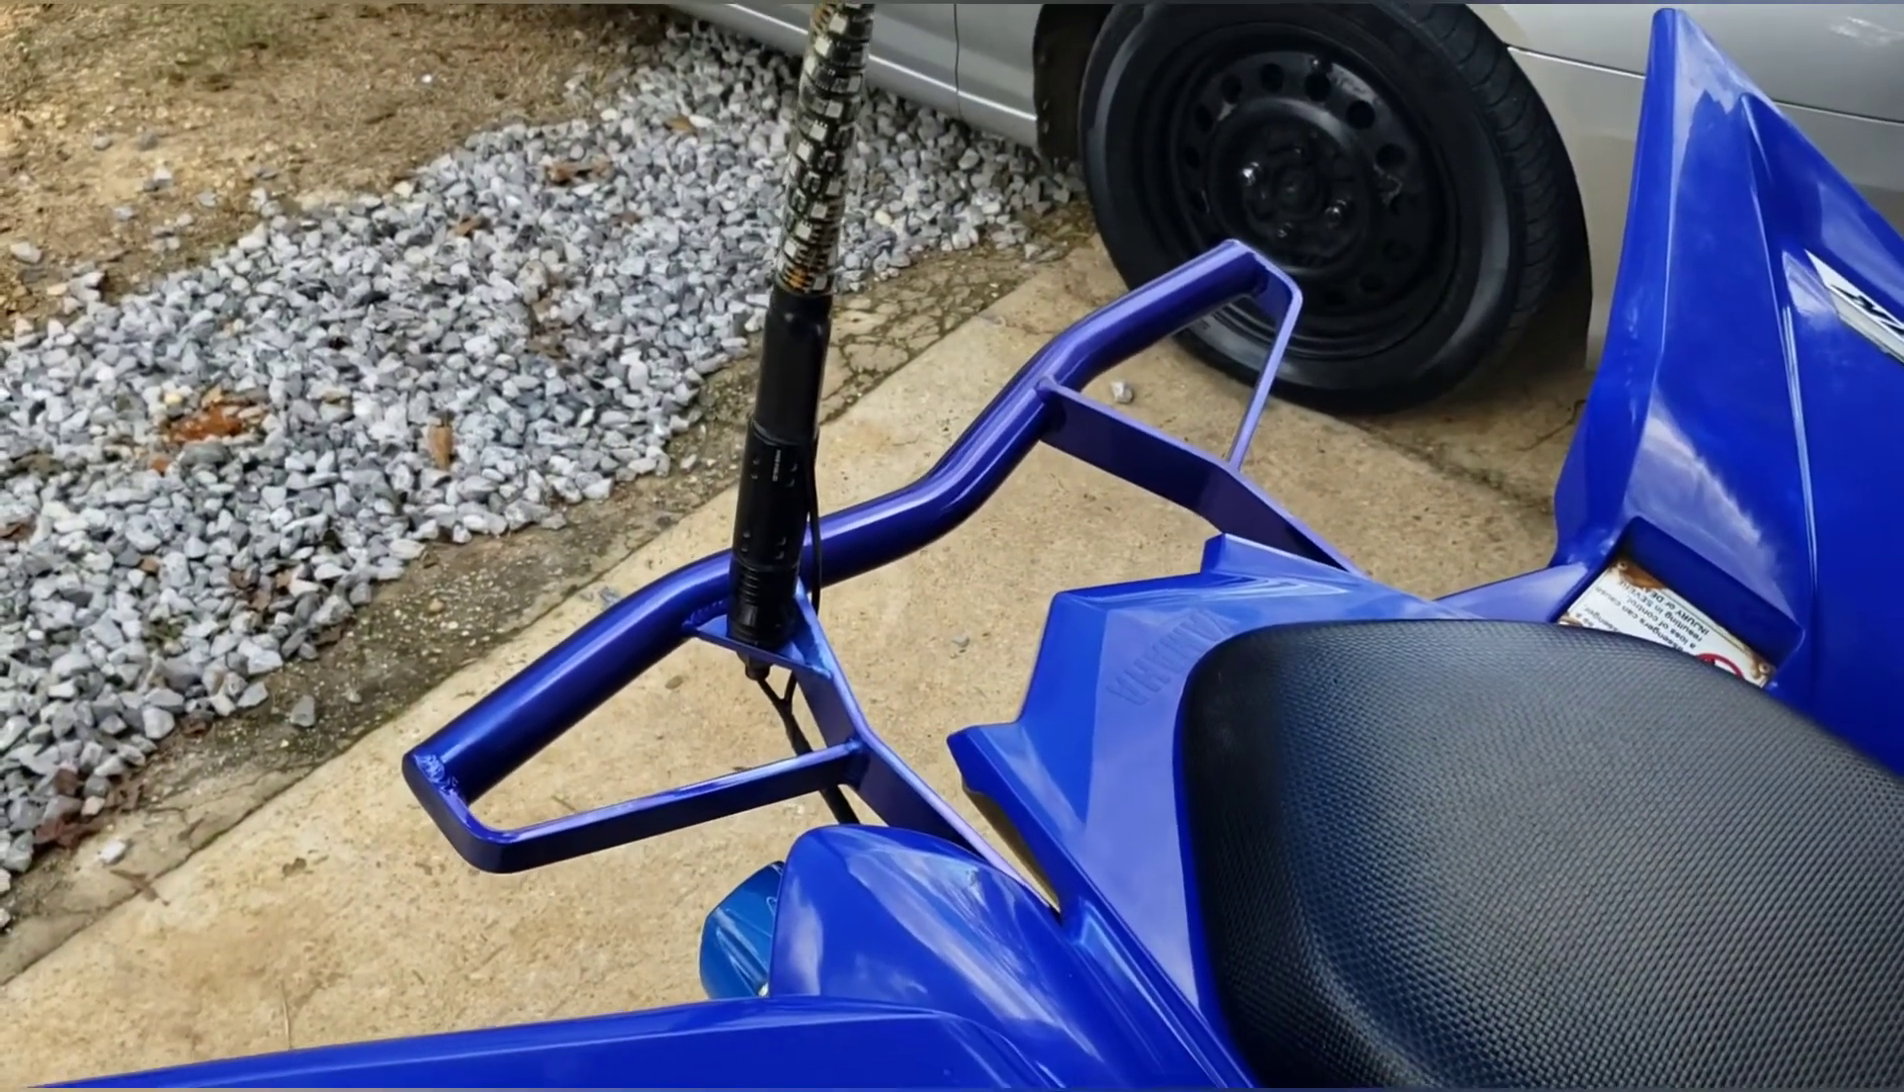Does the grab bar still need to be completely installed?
No.